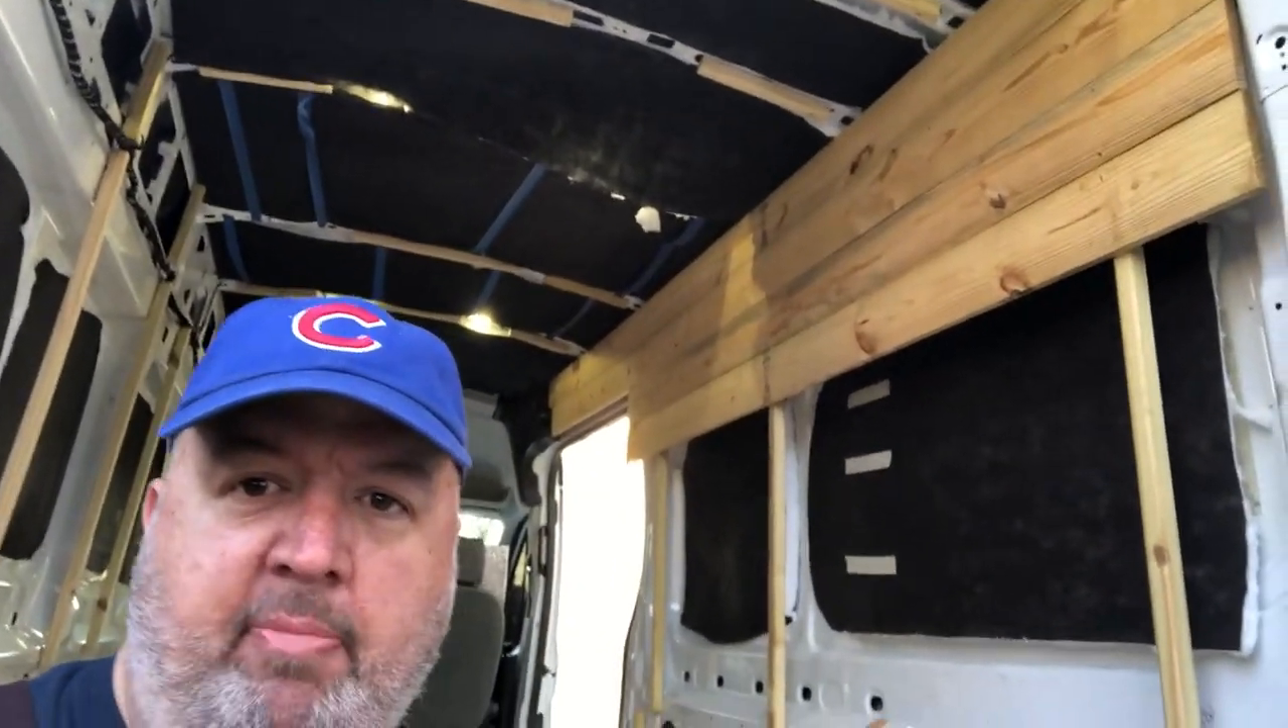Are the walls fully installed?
No.